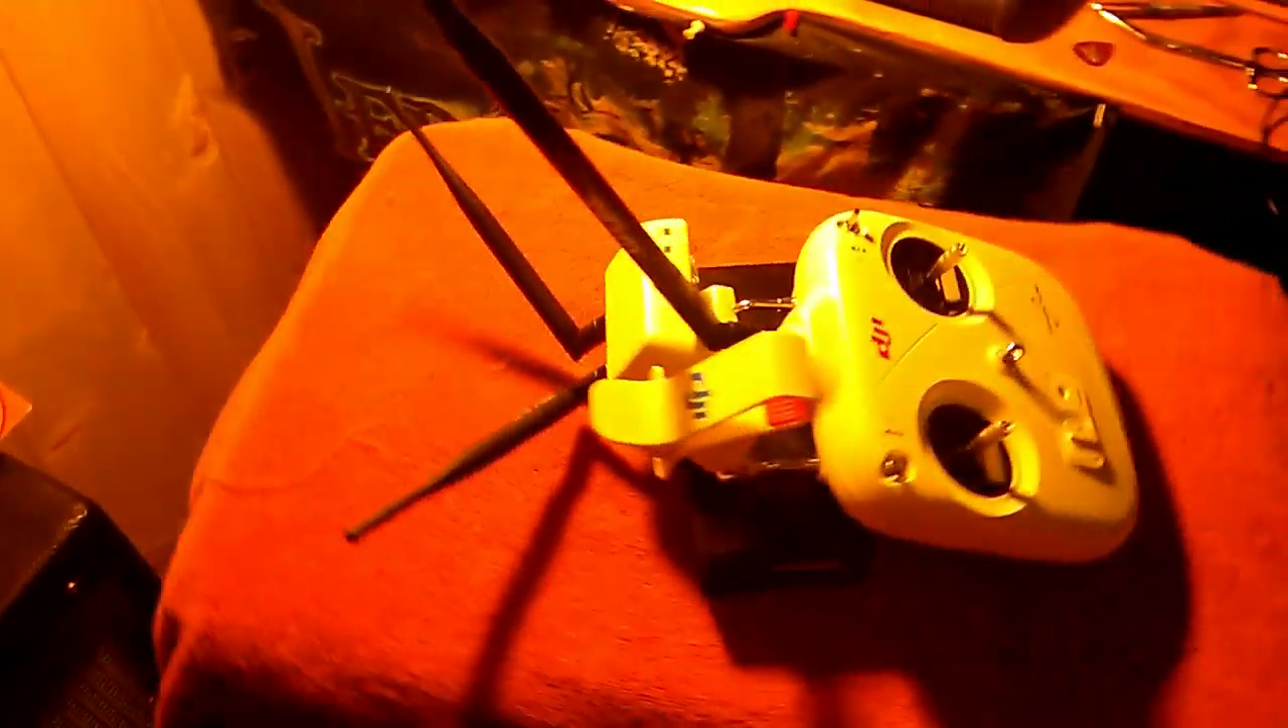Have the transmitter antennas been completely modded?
Yes.